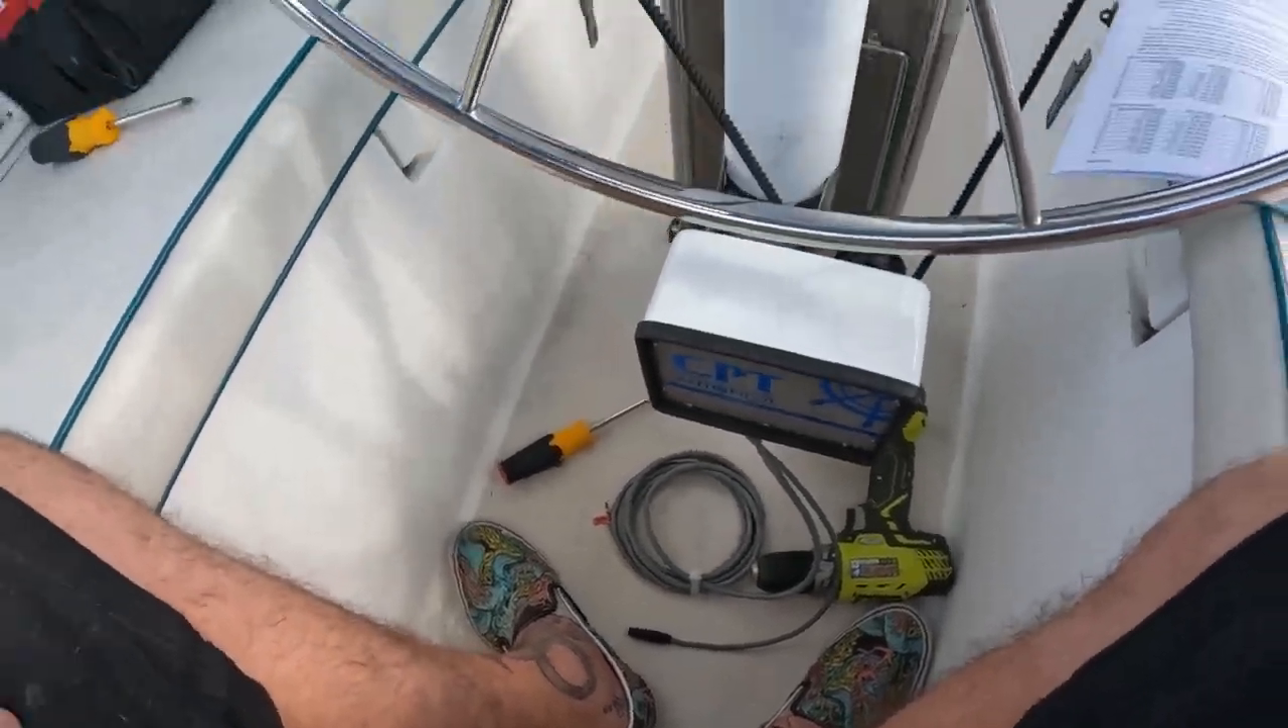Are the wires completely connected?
No.